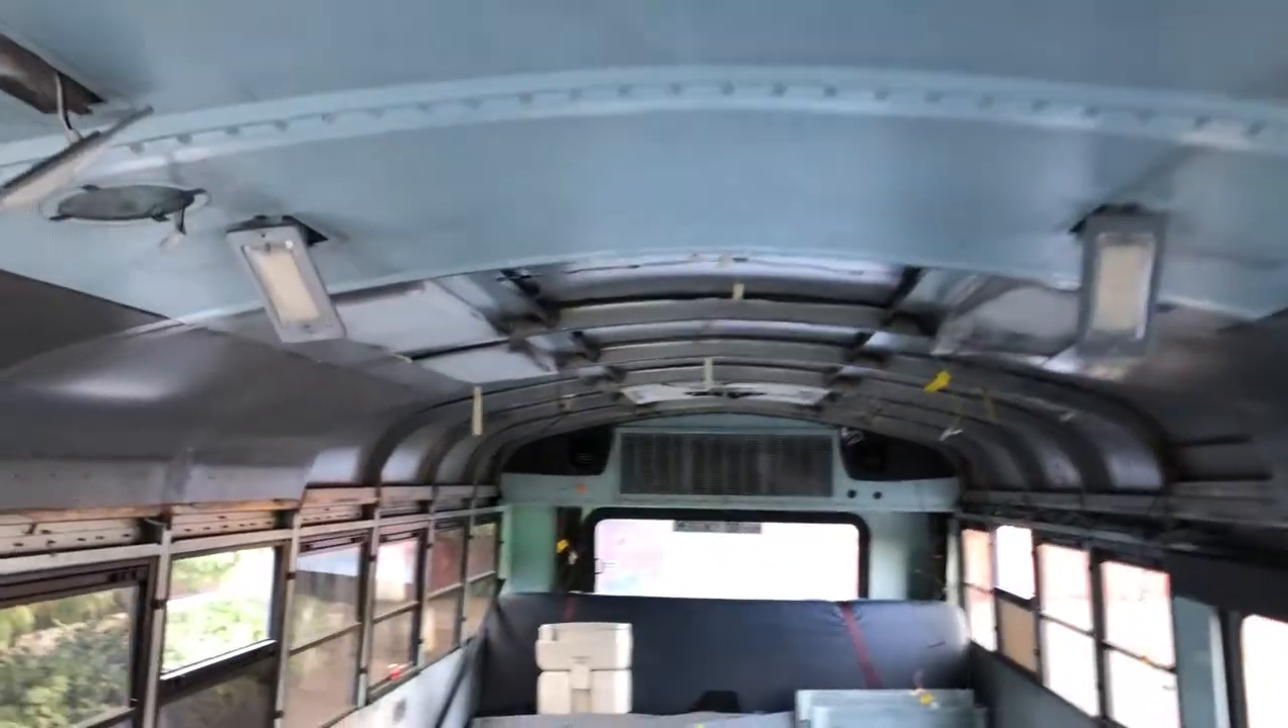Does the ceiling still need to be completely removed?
Yes.